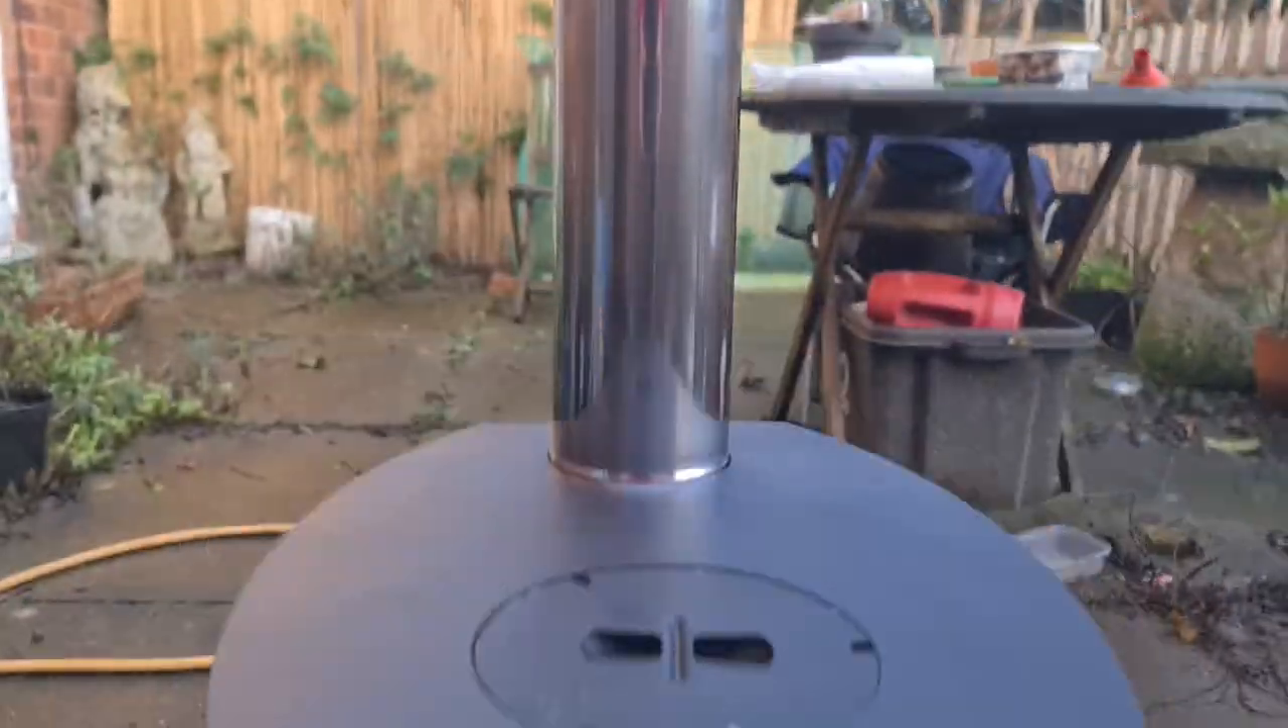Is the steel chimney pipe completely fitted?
Yes.